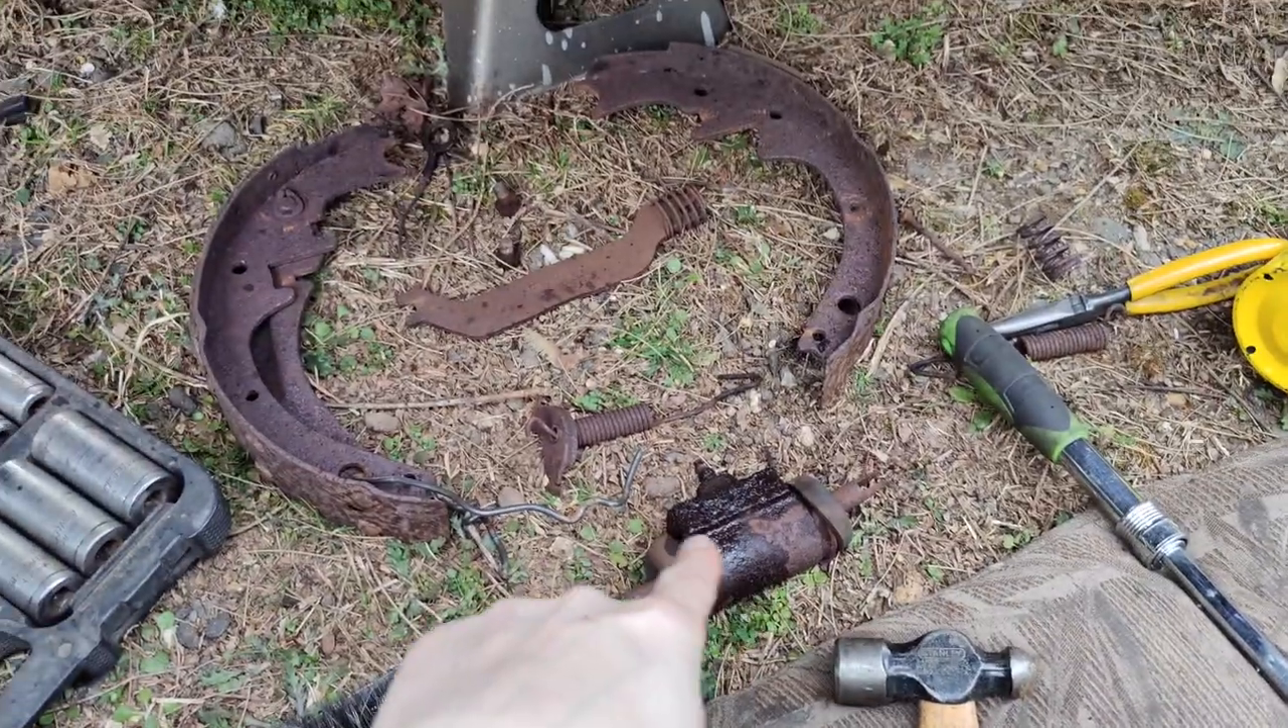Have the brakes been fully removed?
Yes.